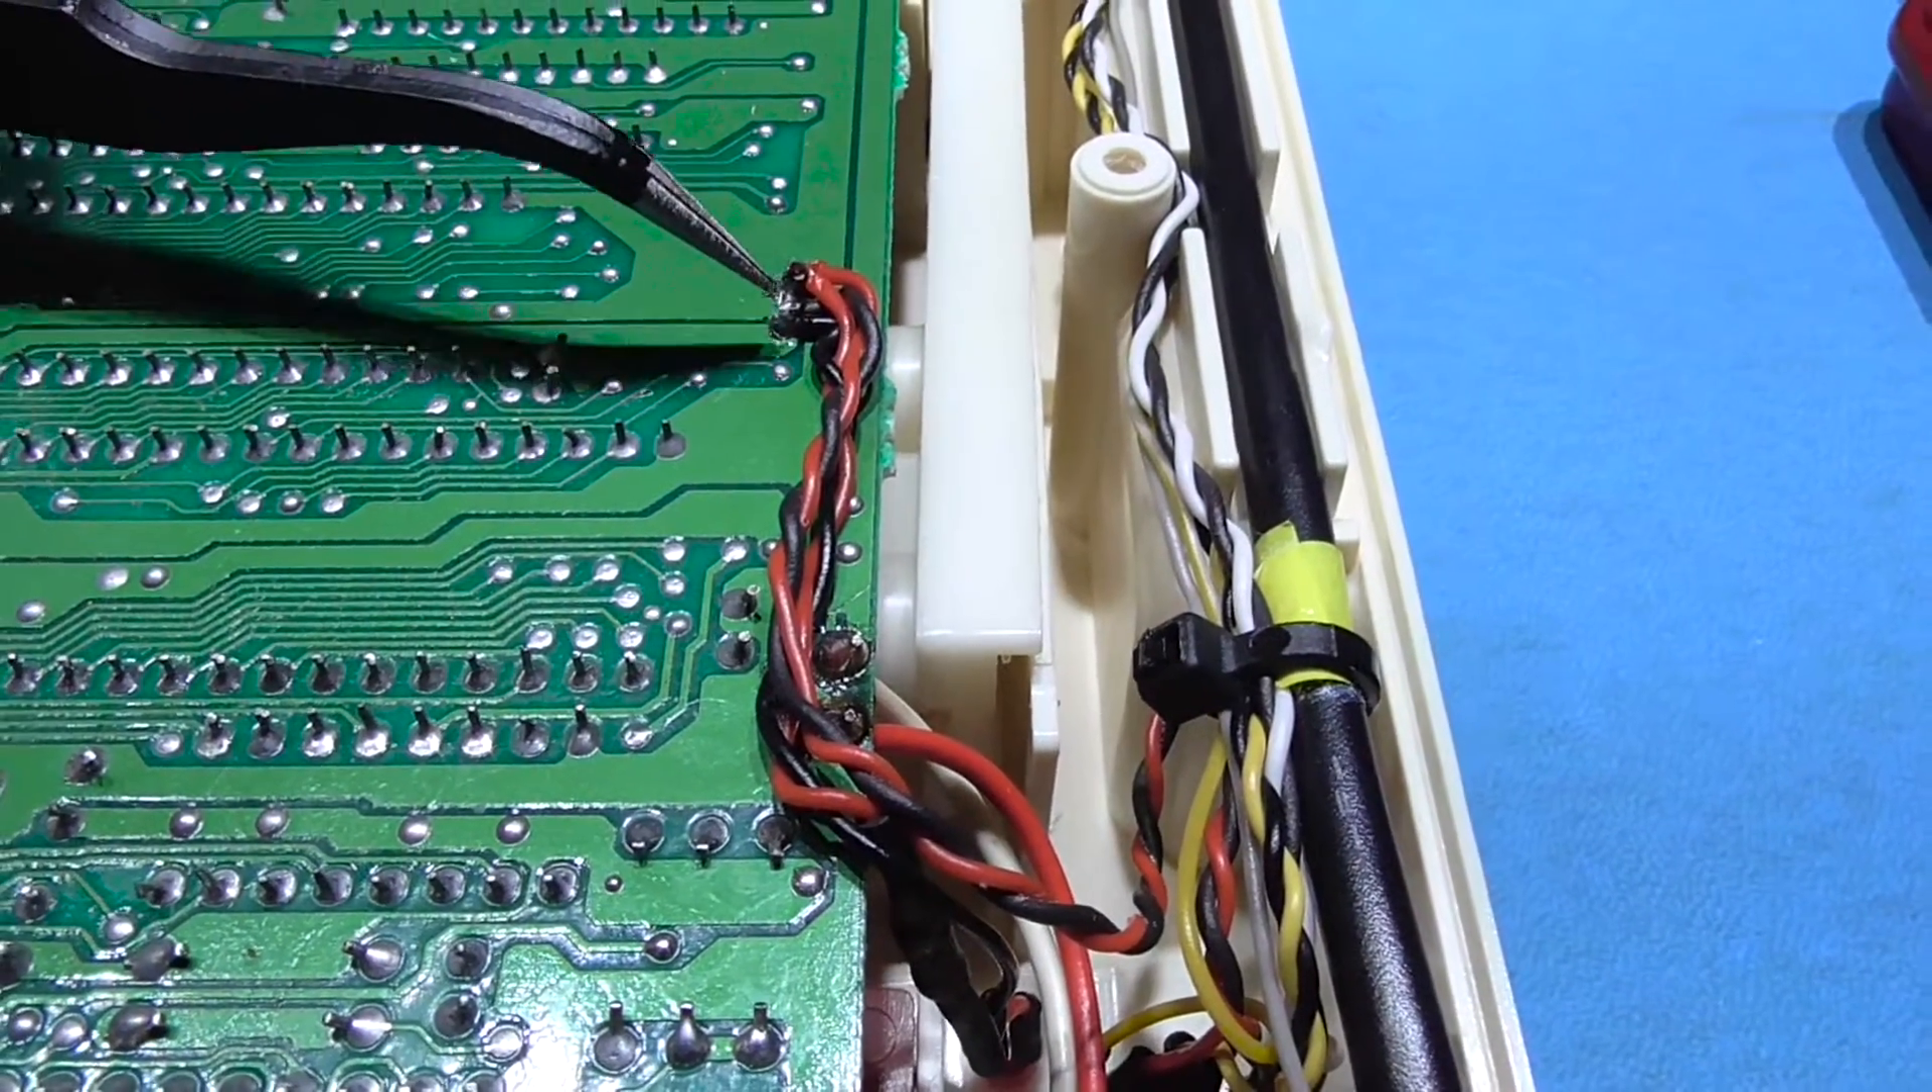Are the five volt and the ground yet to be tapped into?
No.